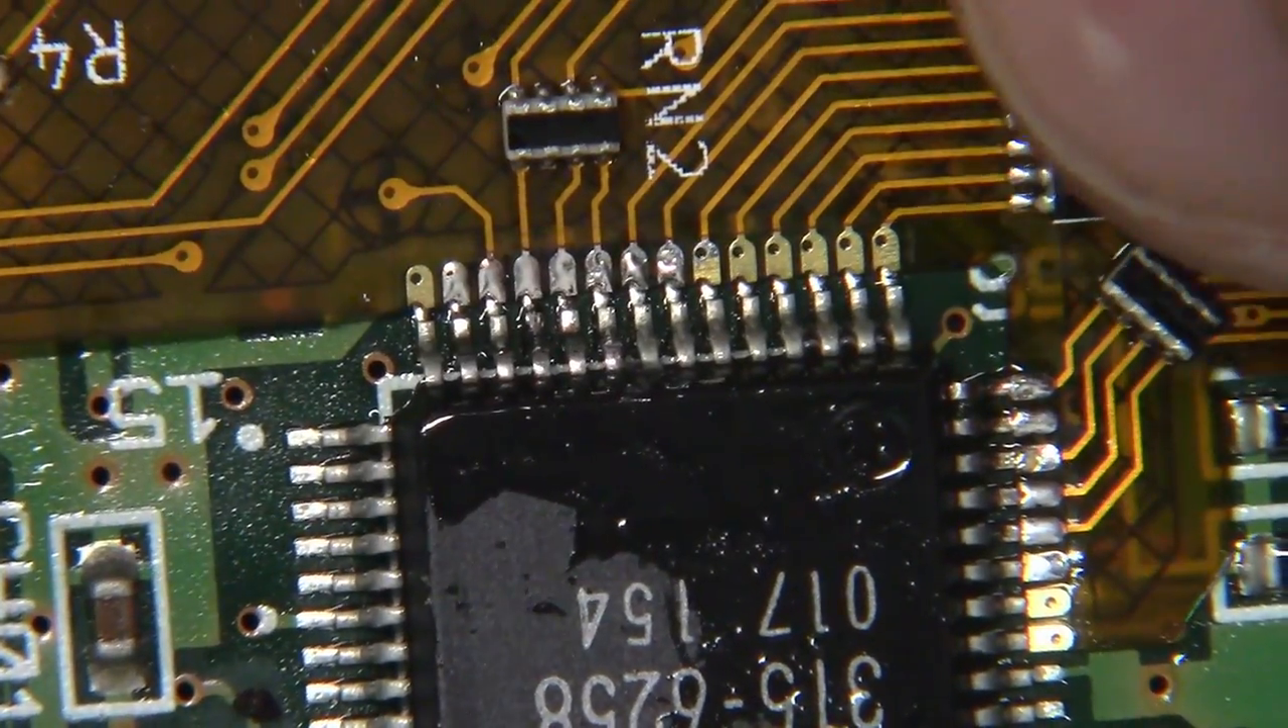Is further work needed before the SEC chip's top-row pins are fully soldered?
Yes.